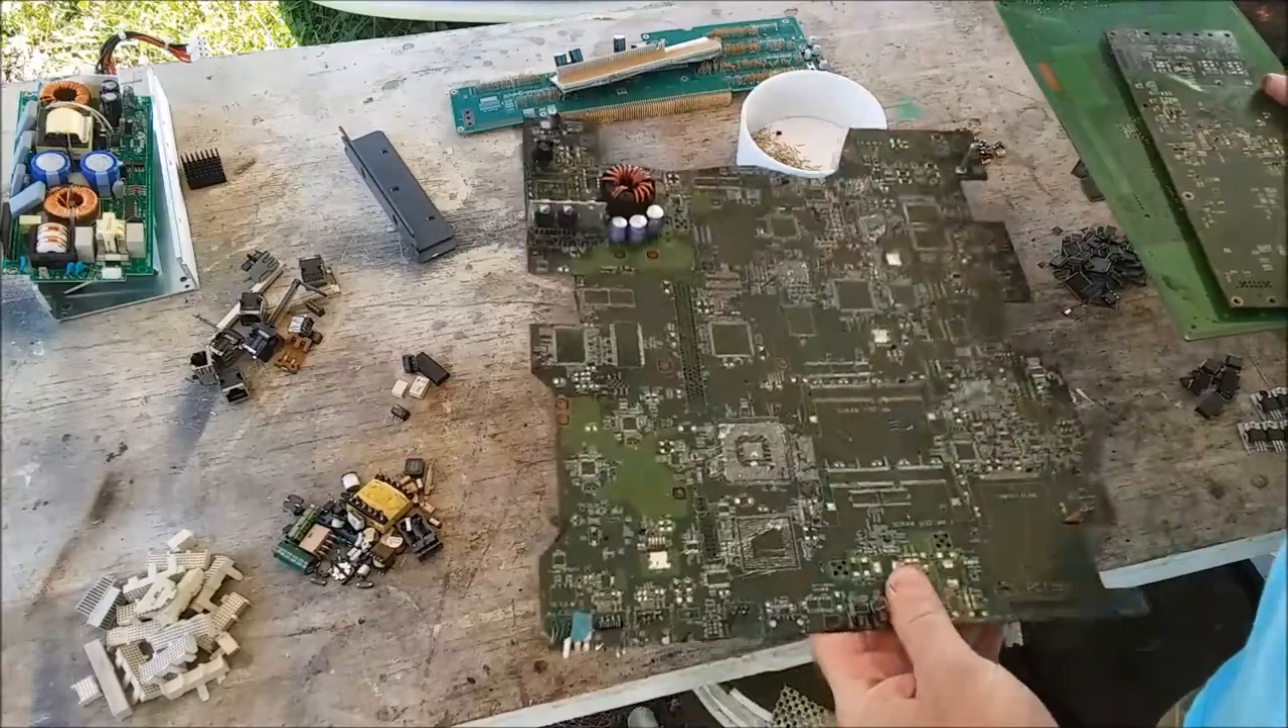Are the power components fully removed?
No.